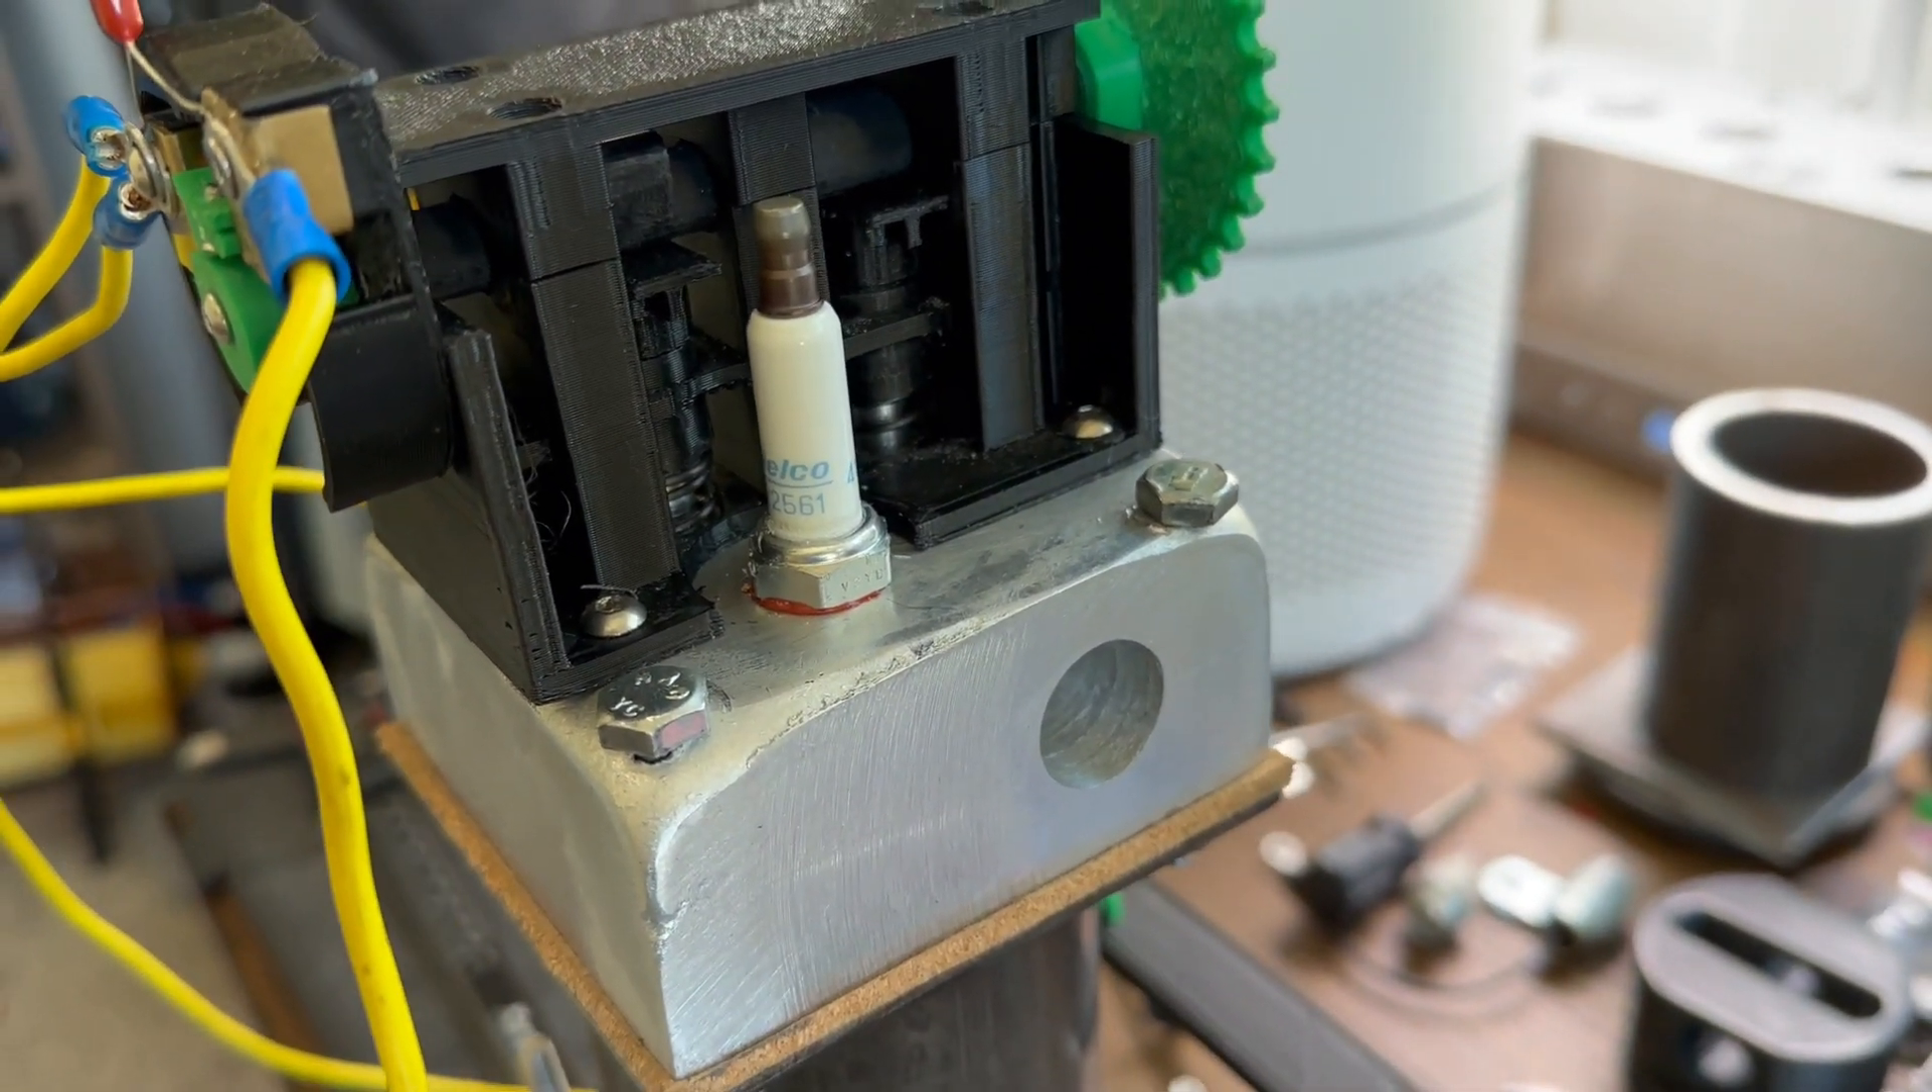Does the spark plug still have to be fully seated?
No.